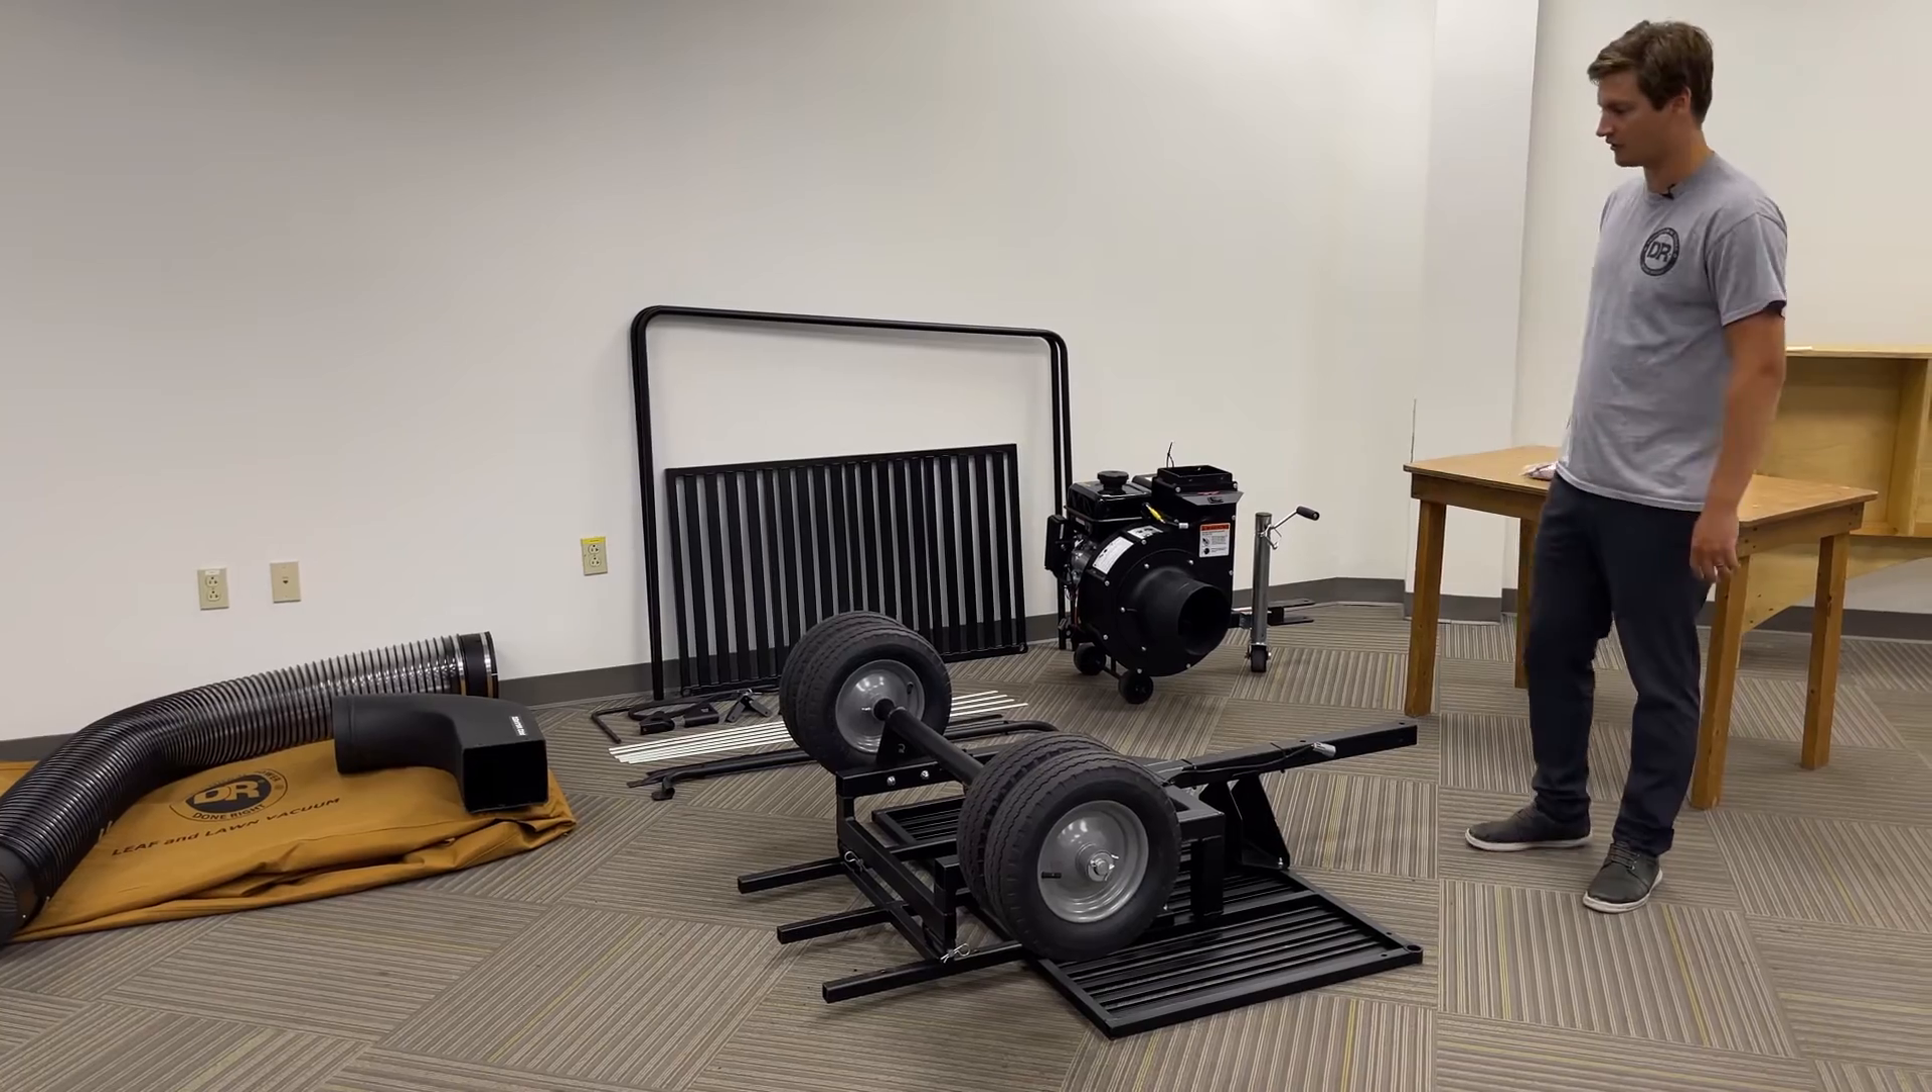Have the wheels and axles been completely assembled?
Yes.